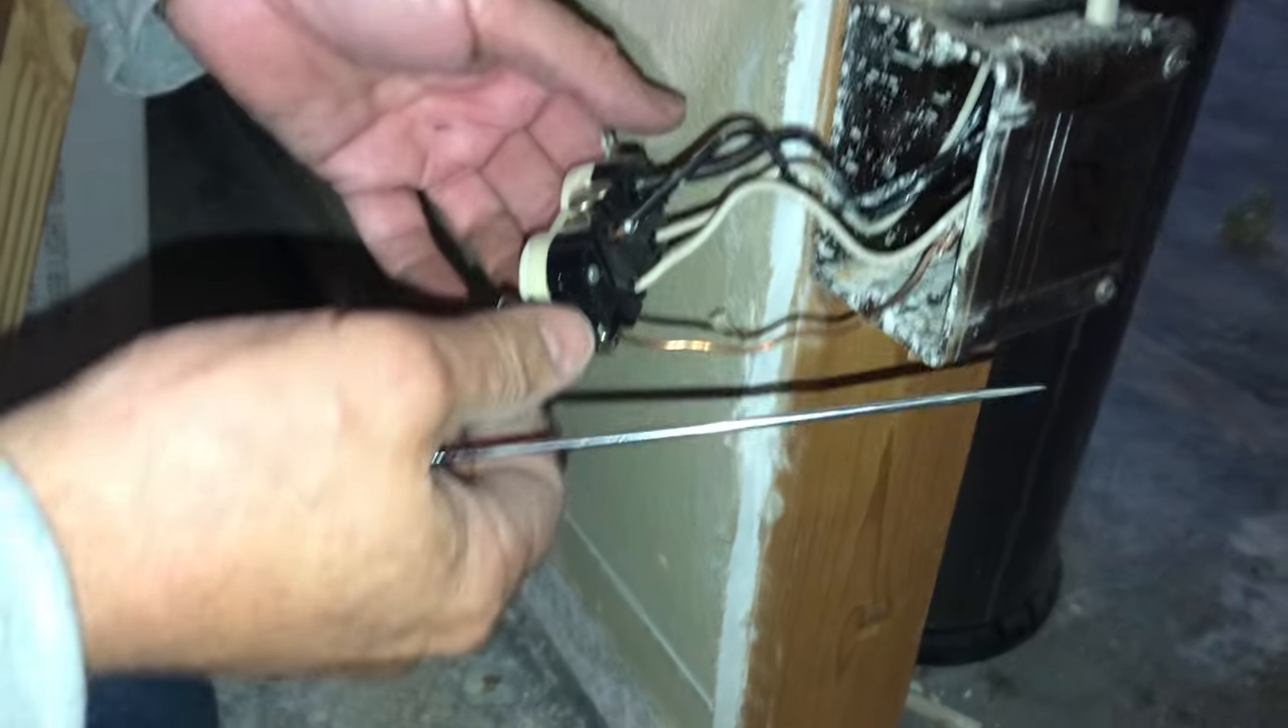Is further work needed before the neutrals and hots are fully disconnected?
Yes.